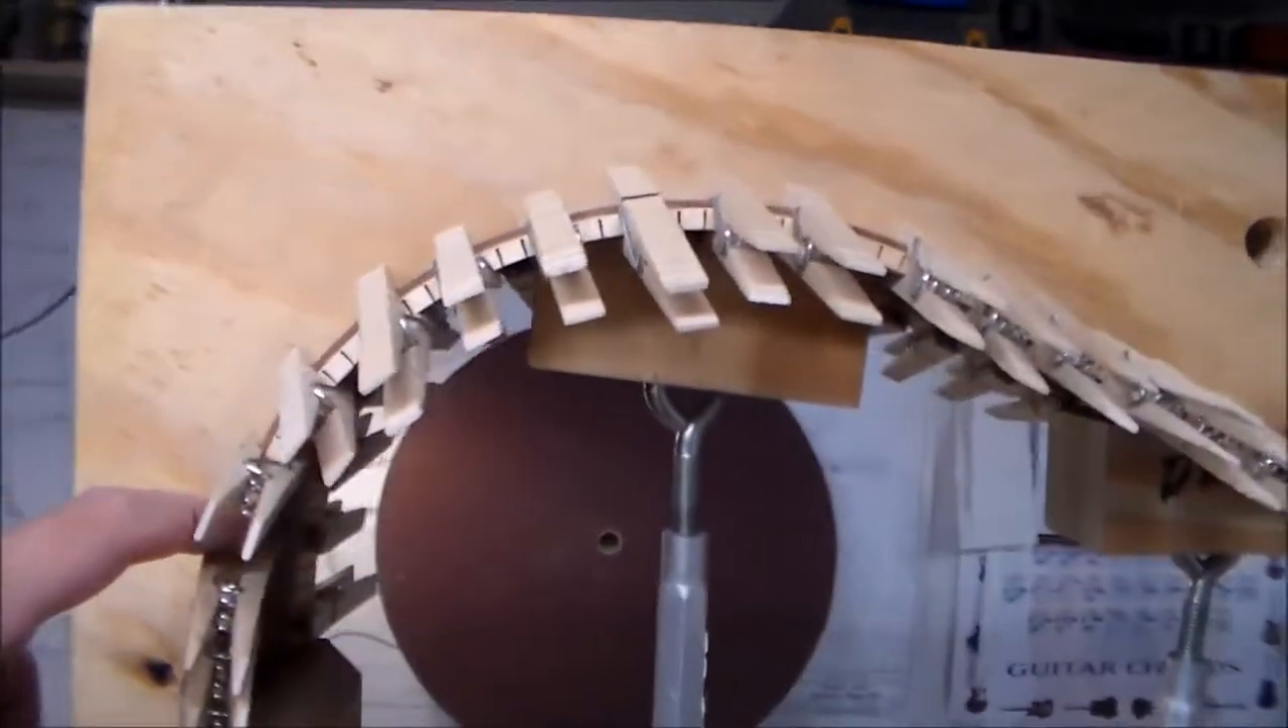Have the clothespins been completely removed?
No.